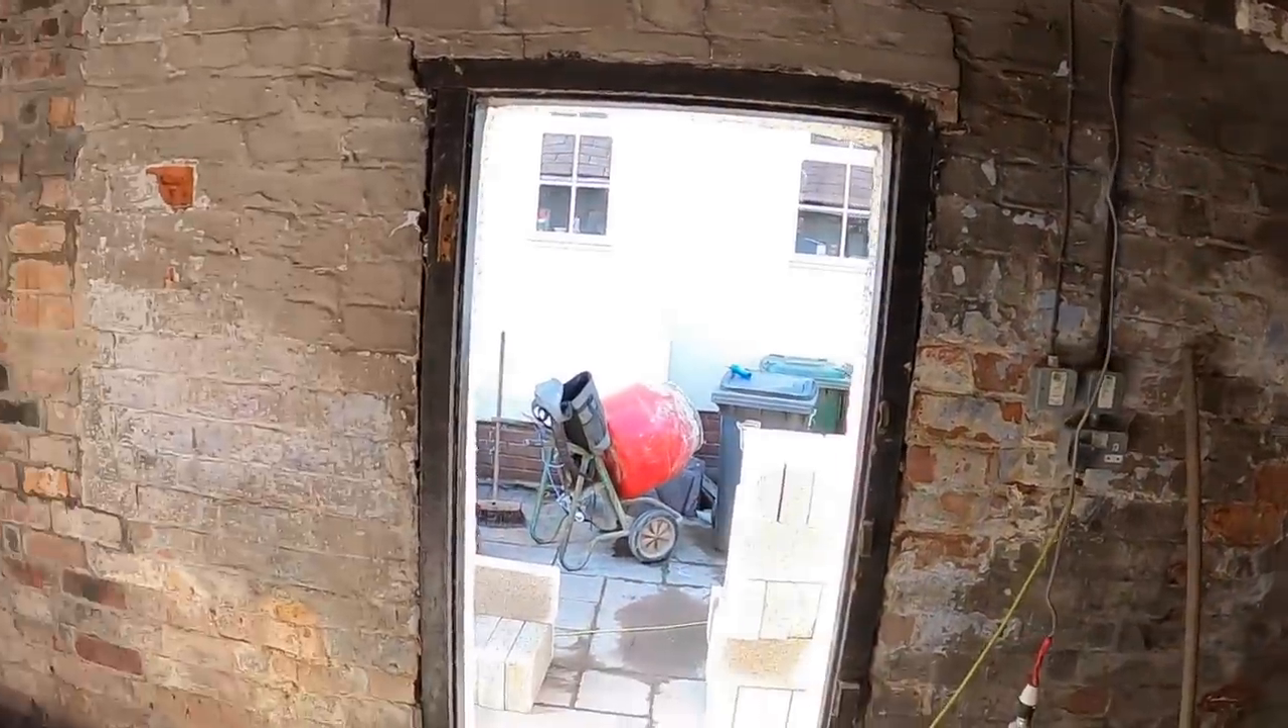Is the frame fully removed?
No.